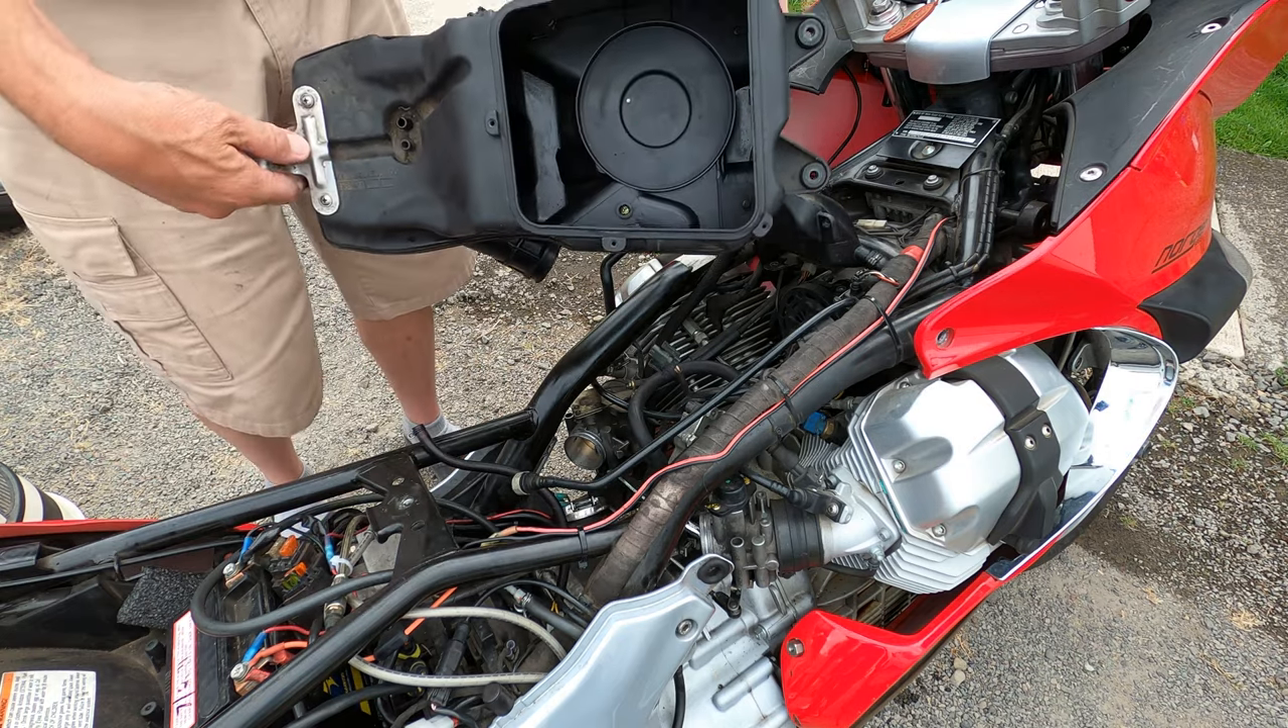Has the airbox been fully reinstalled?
No.